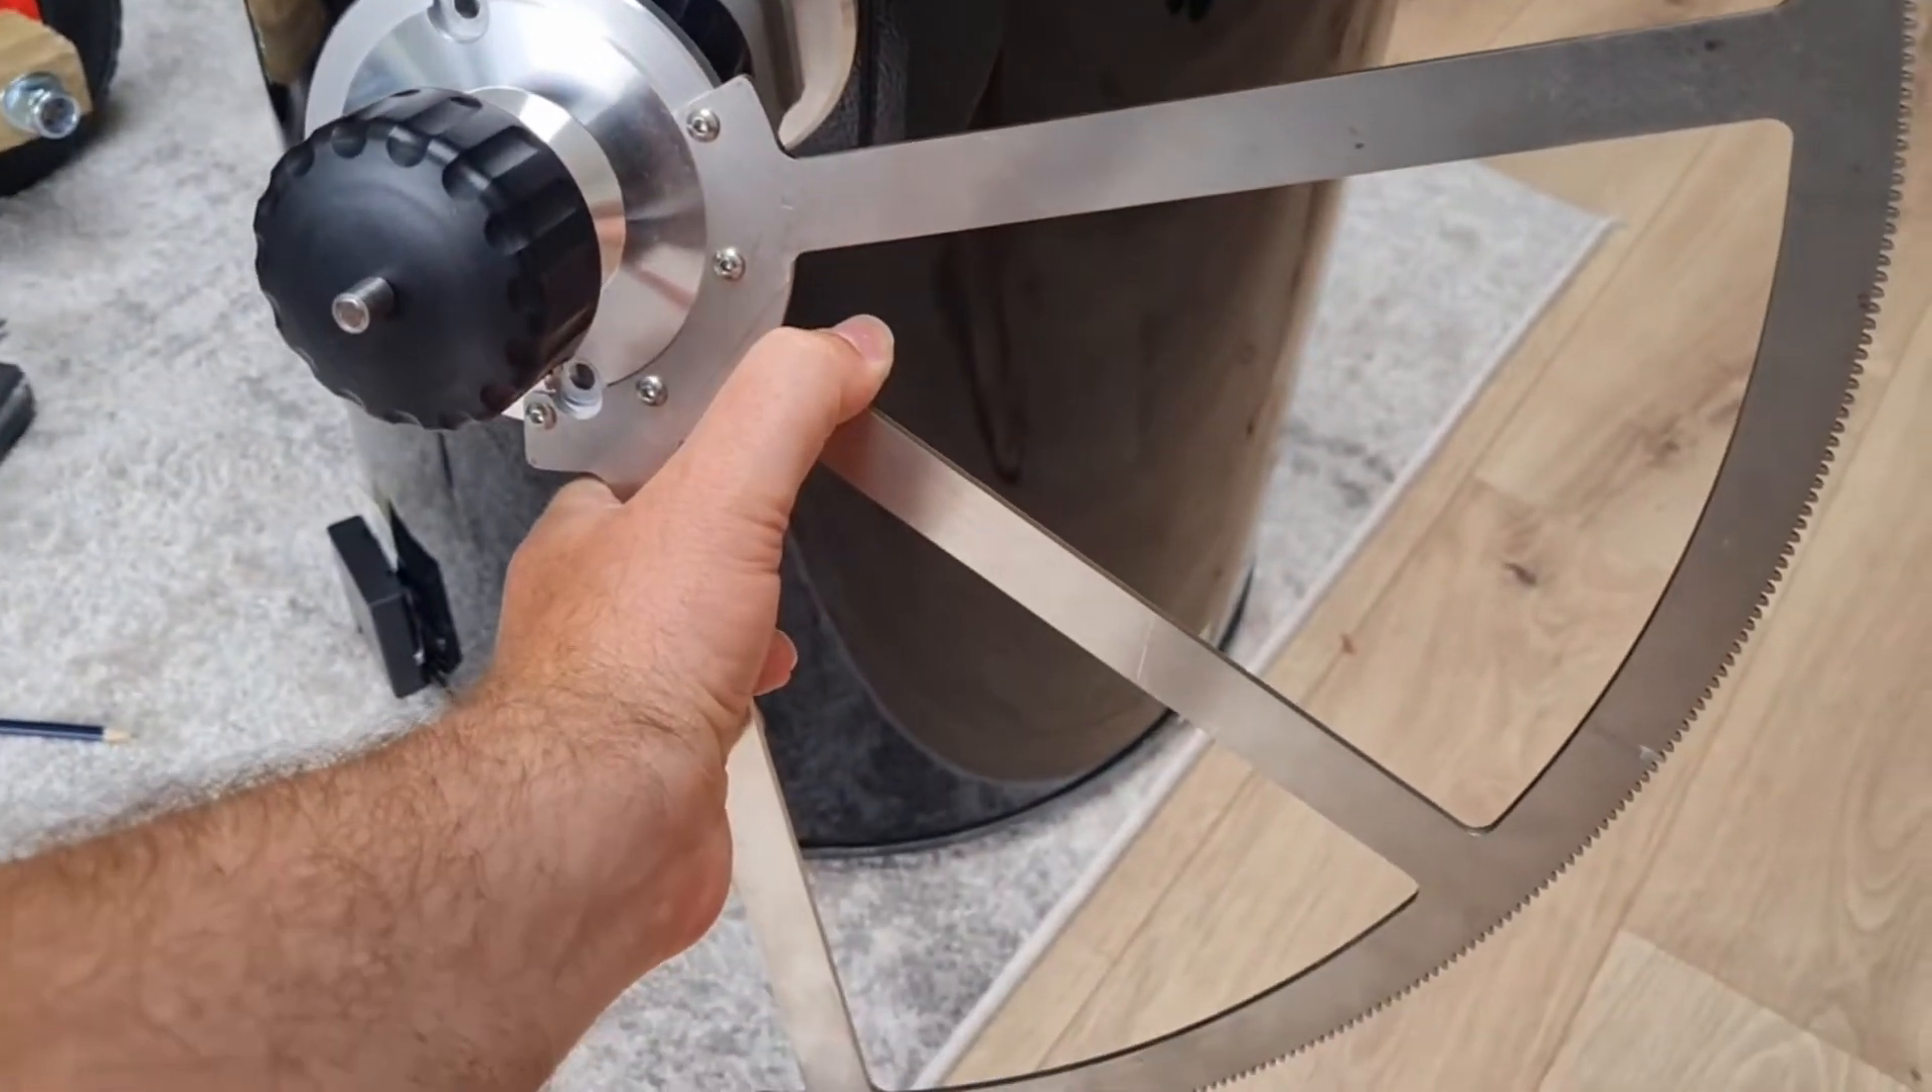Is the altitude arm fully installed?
Yes.